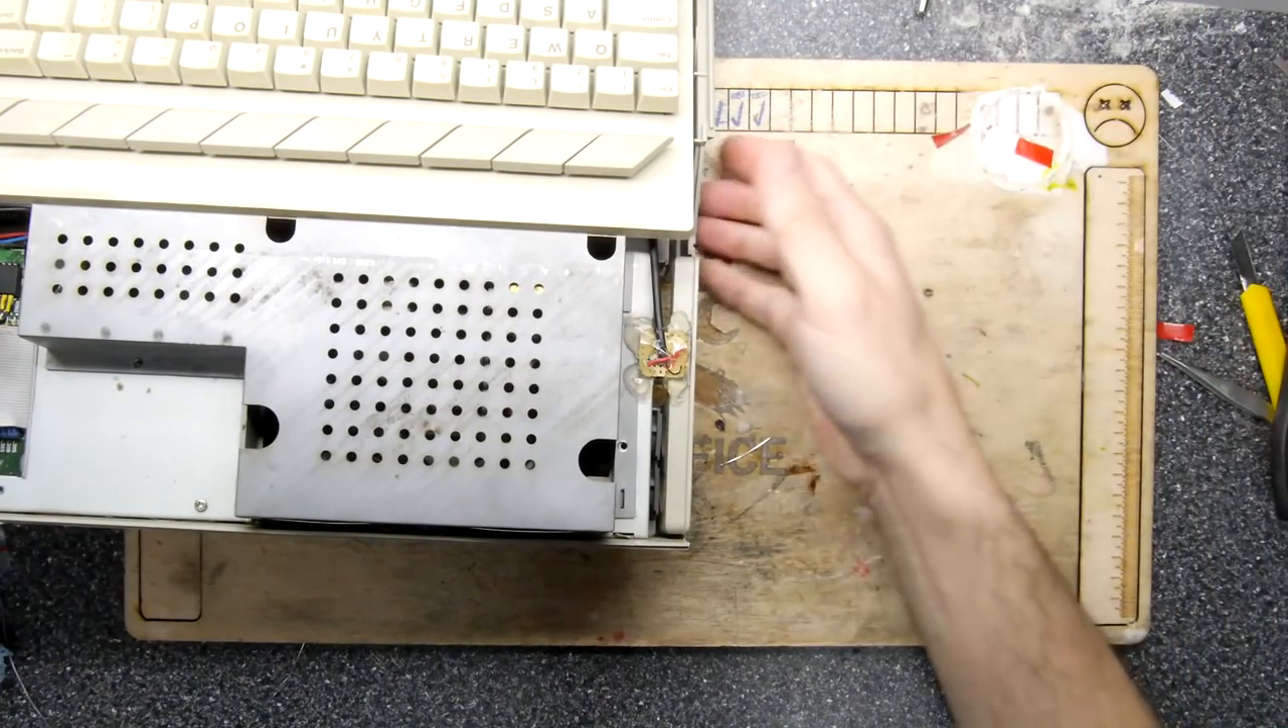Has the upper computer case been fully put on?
No.